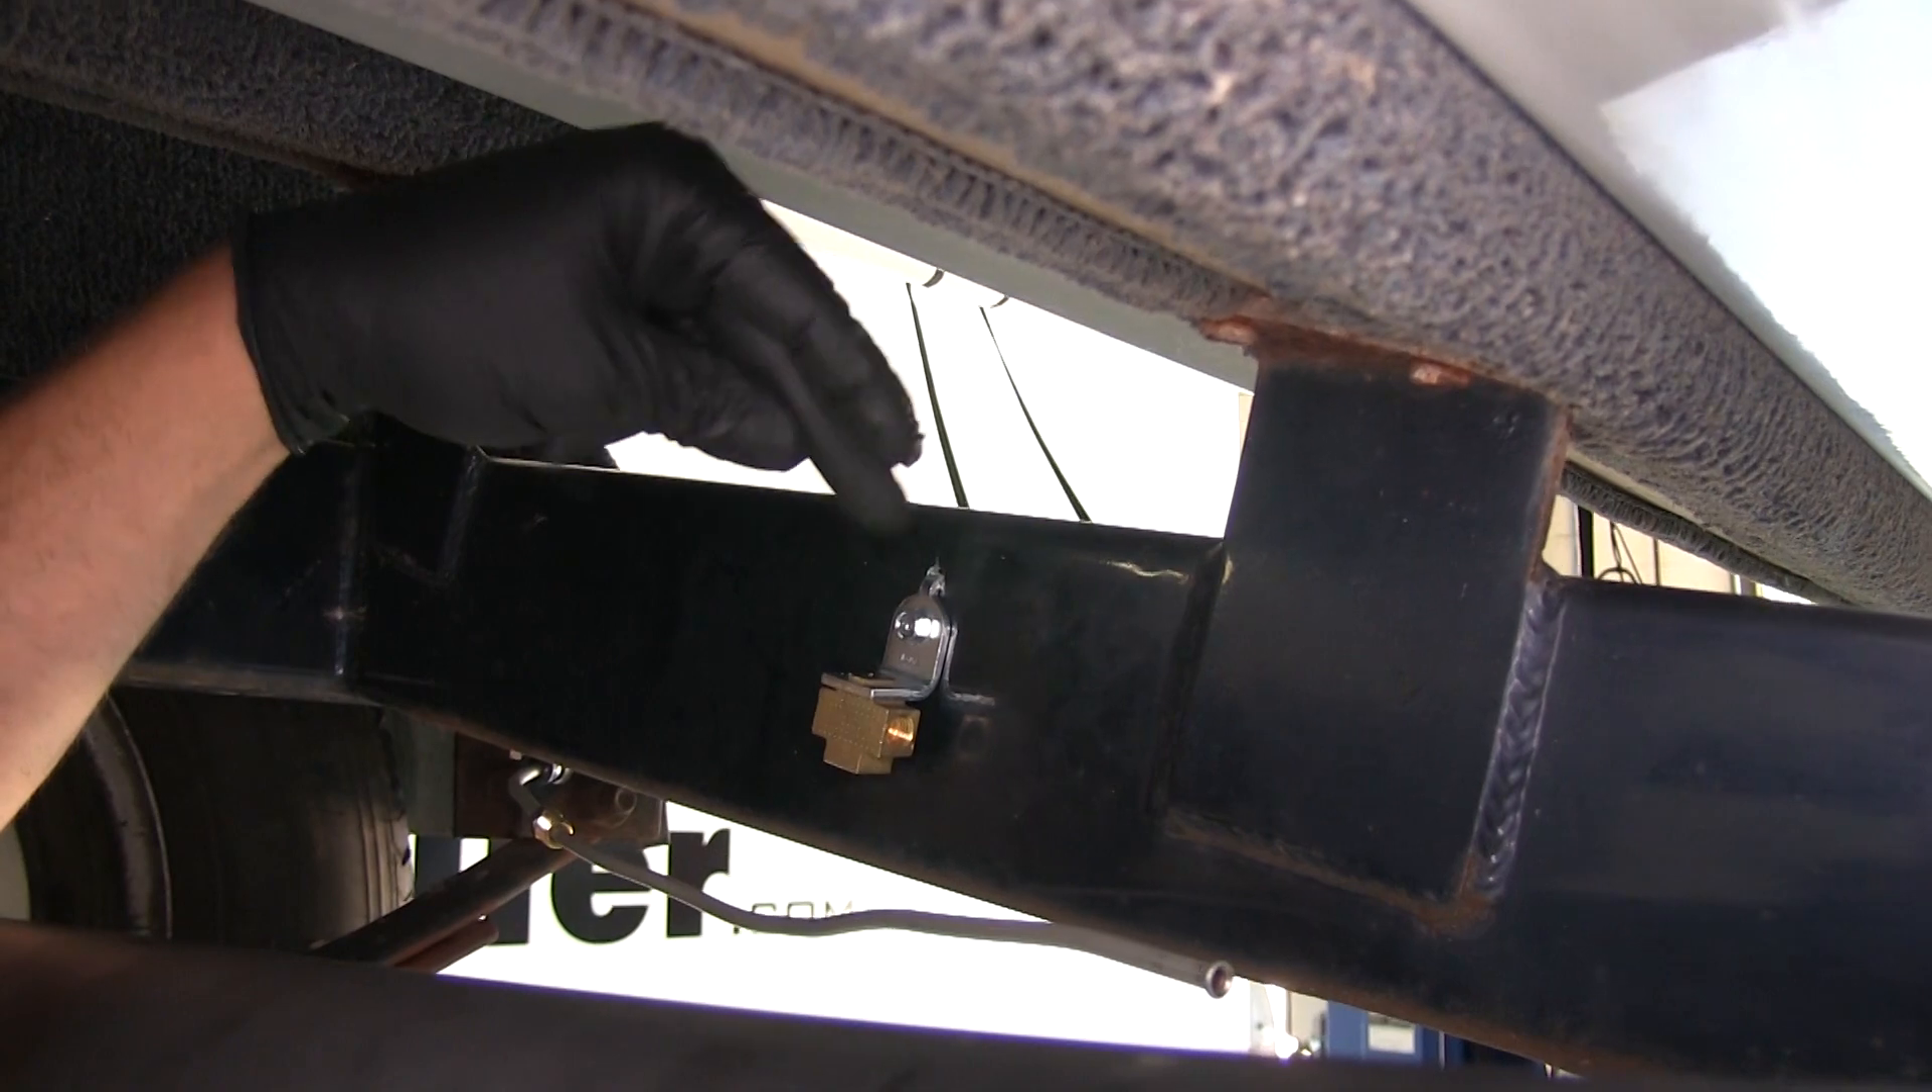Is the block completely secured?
Yes.